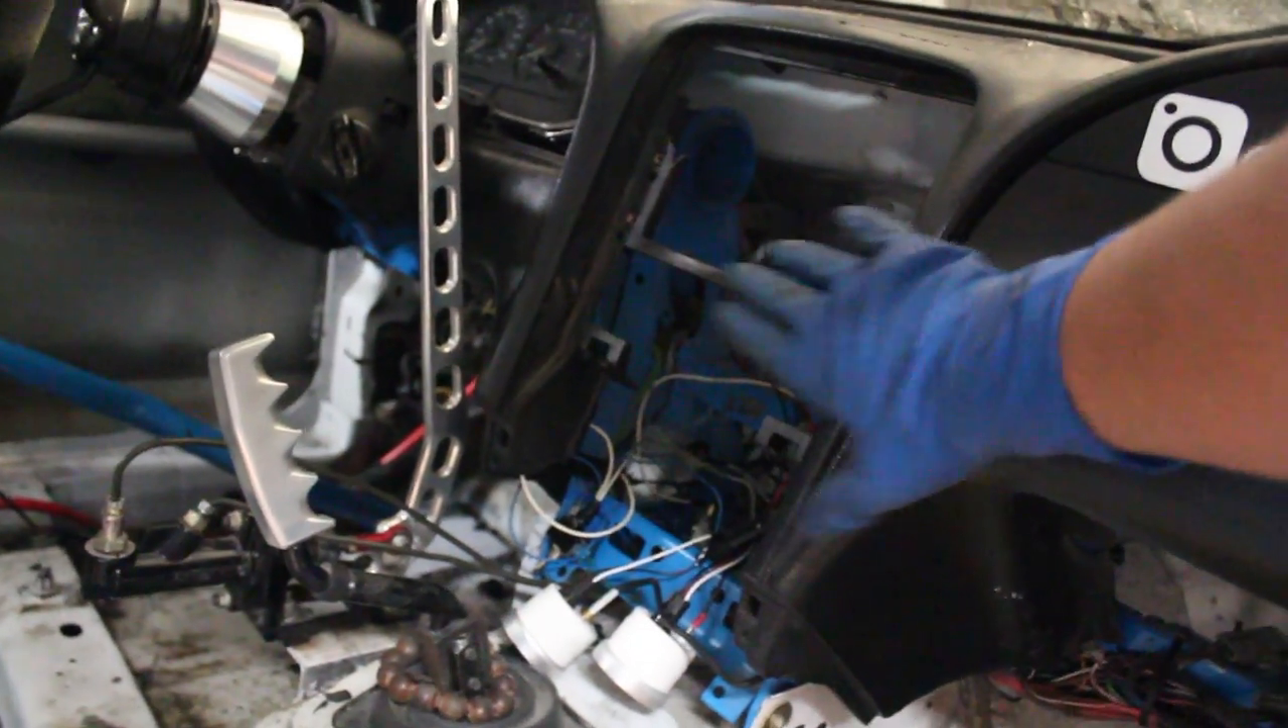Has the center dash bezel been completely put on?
No.